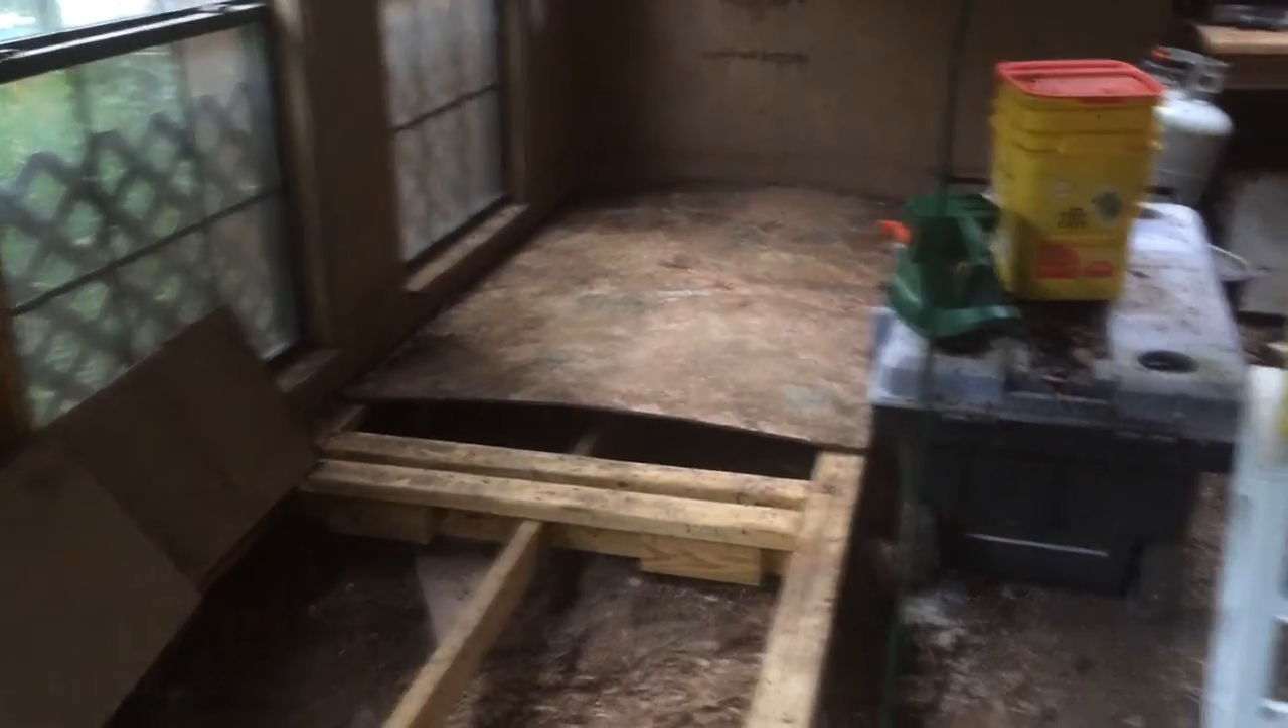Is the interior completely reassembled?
No.